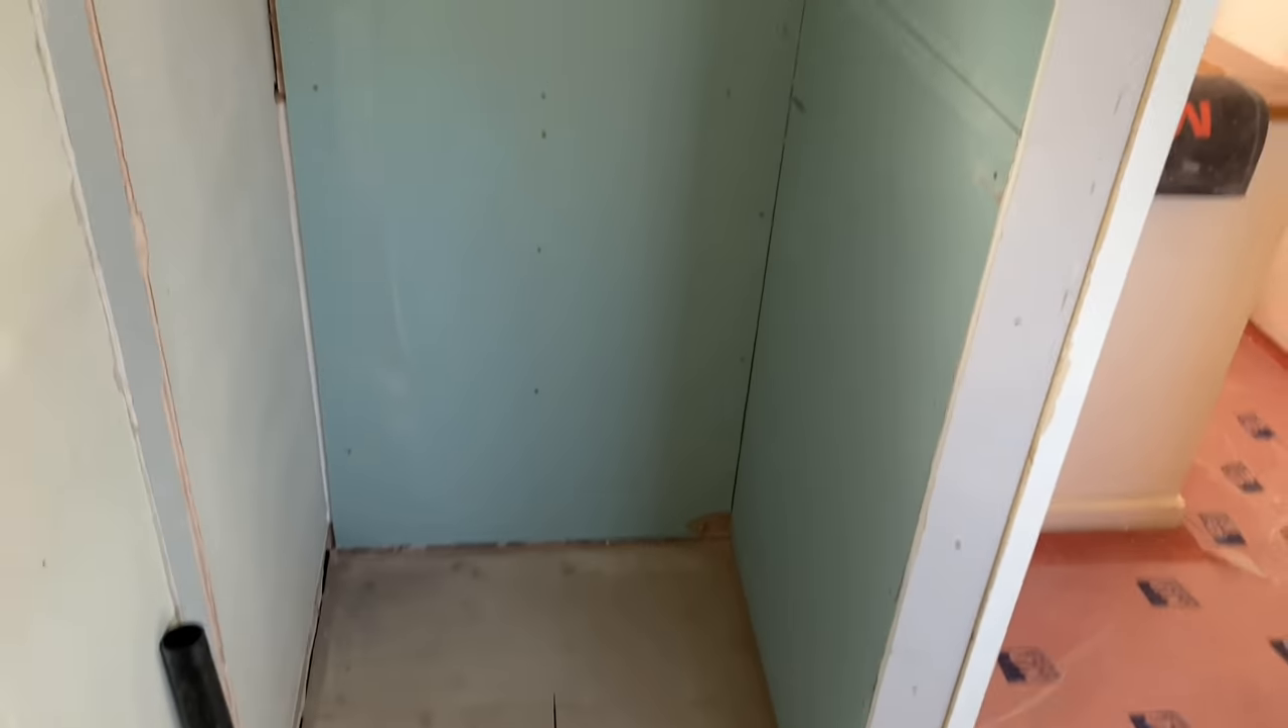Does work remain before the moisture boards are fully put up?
No.